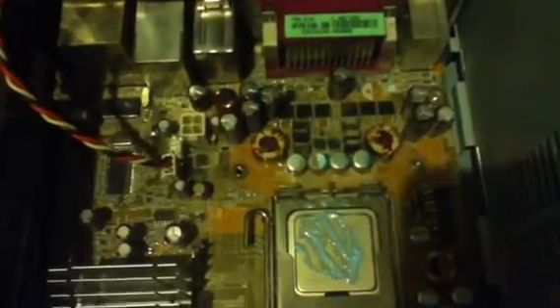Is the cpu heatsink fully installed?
No.